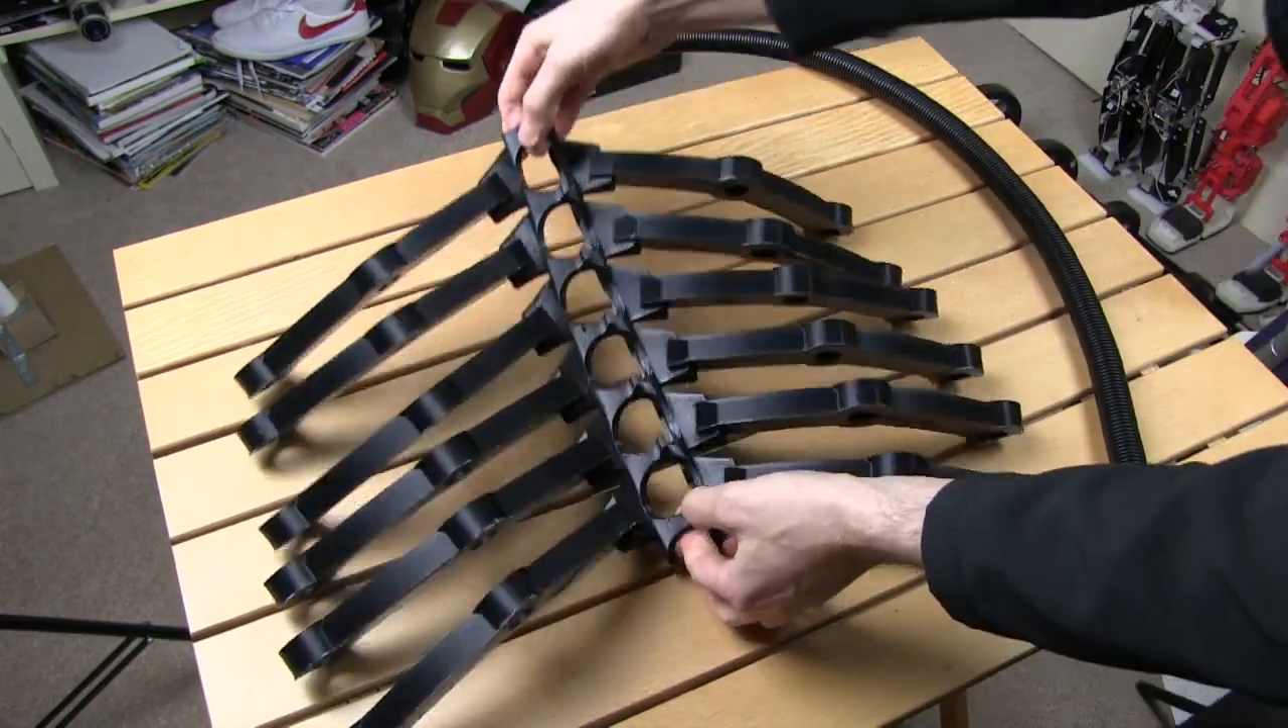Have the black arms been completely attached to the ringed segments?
Yes.